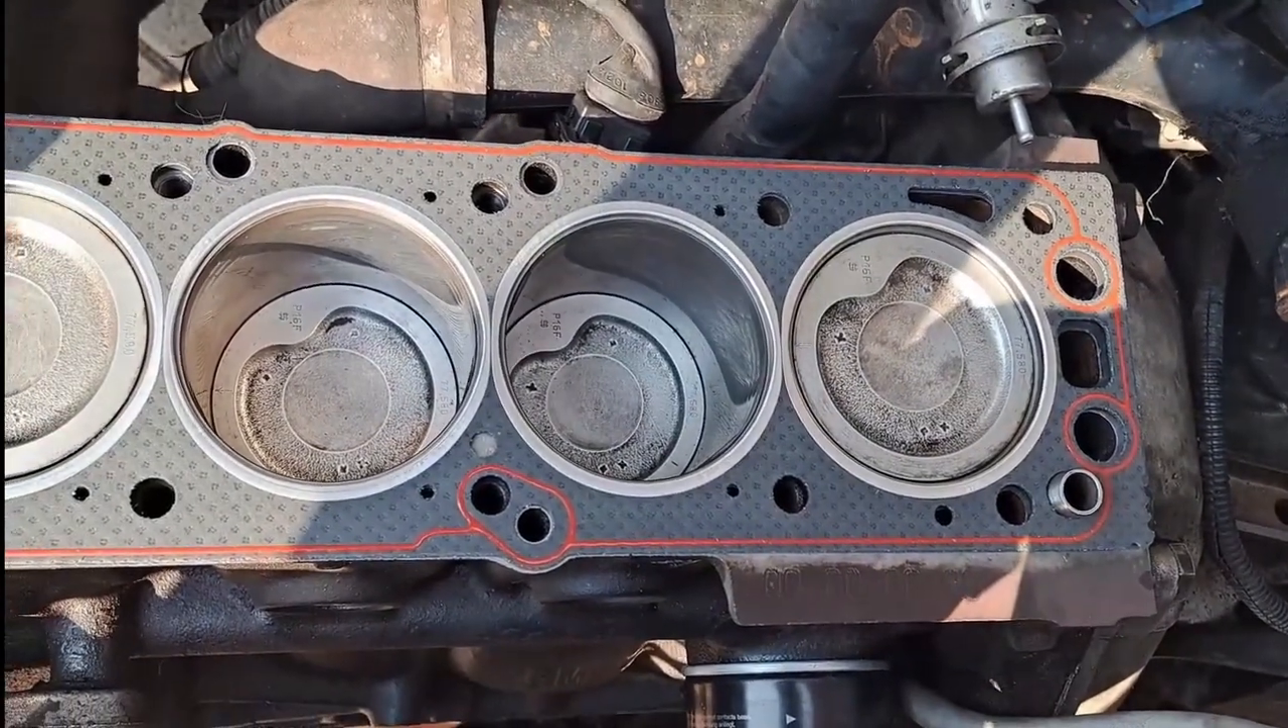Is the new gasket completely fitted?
Yes.